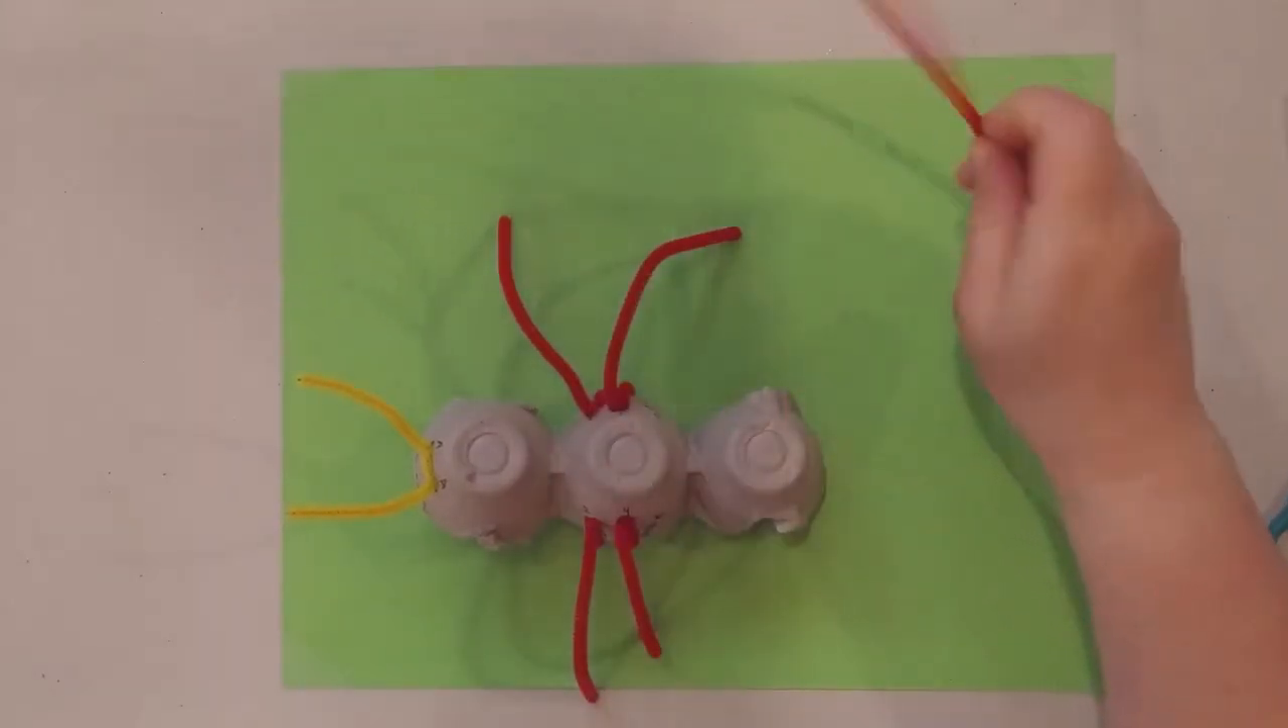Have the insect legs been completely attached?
No.